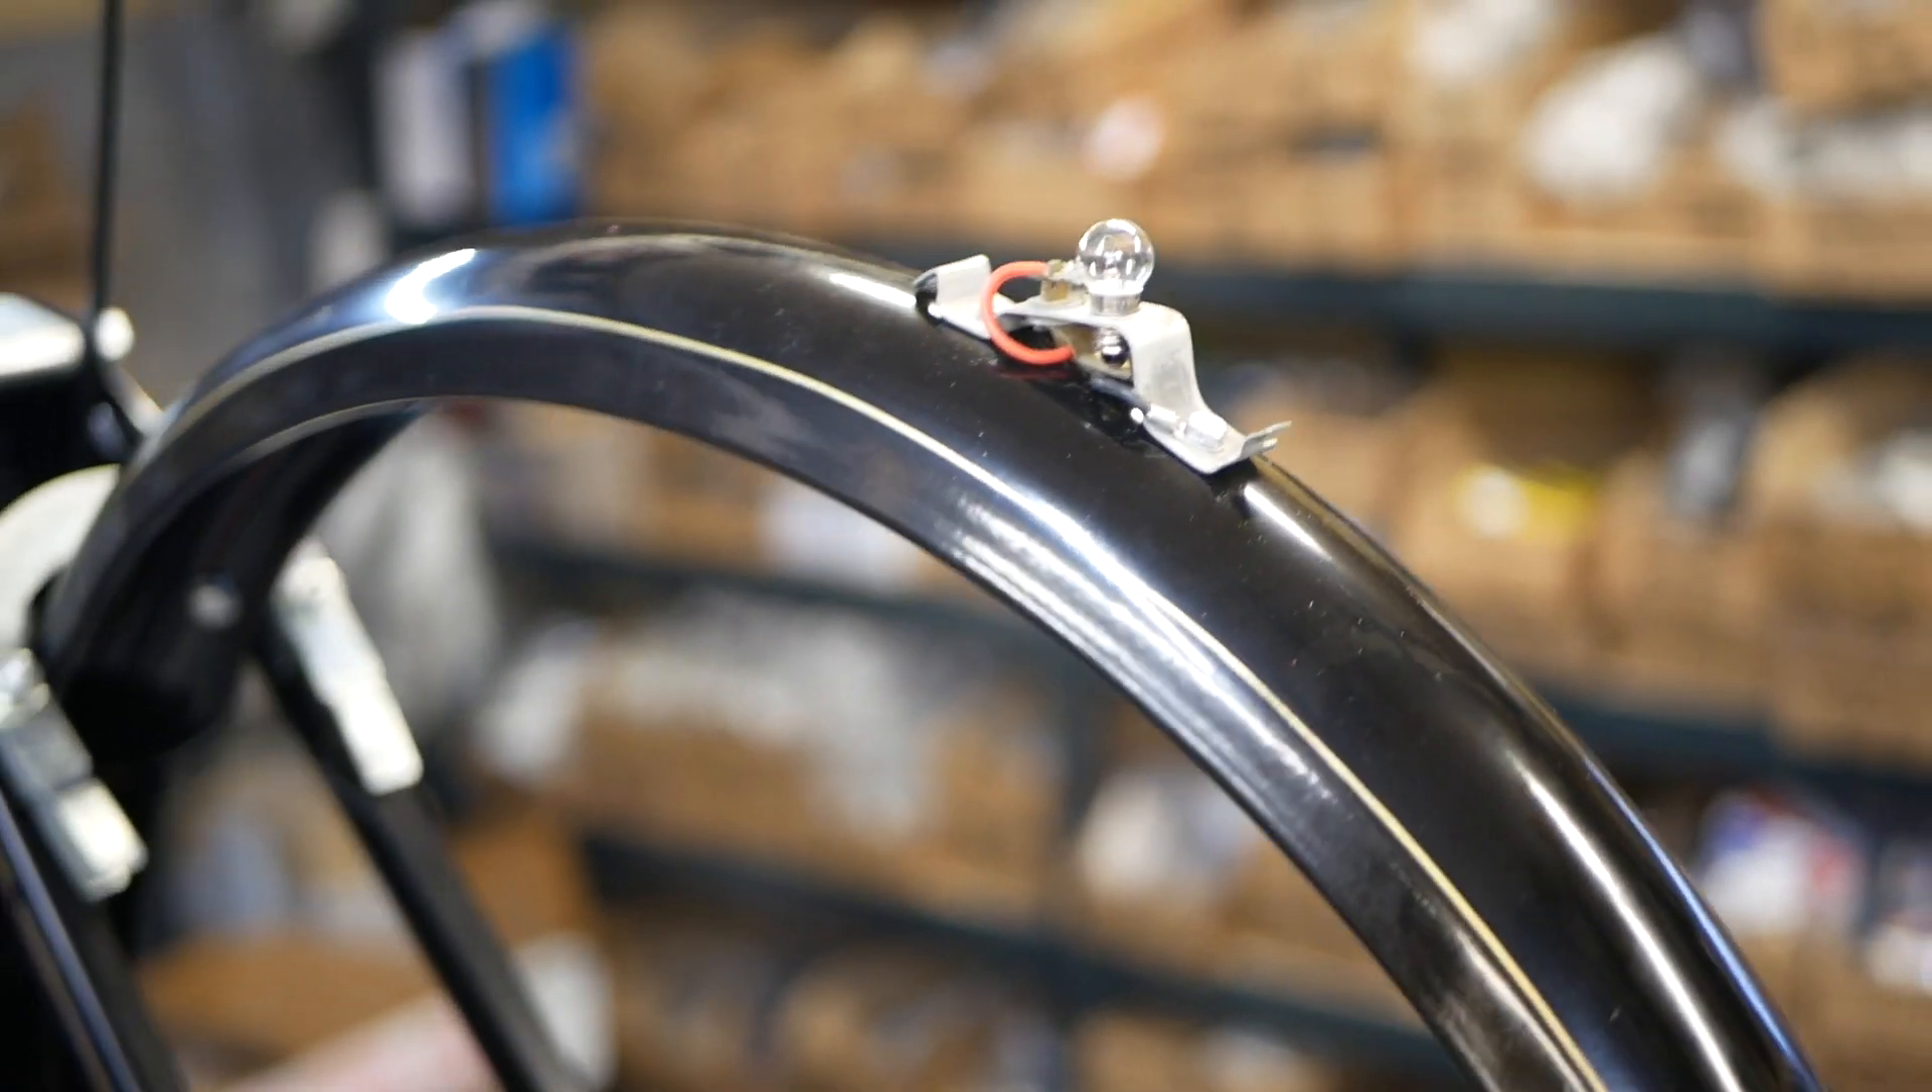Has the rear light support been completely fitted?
Yes.